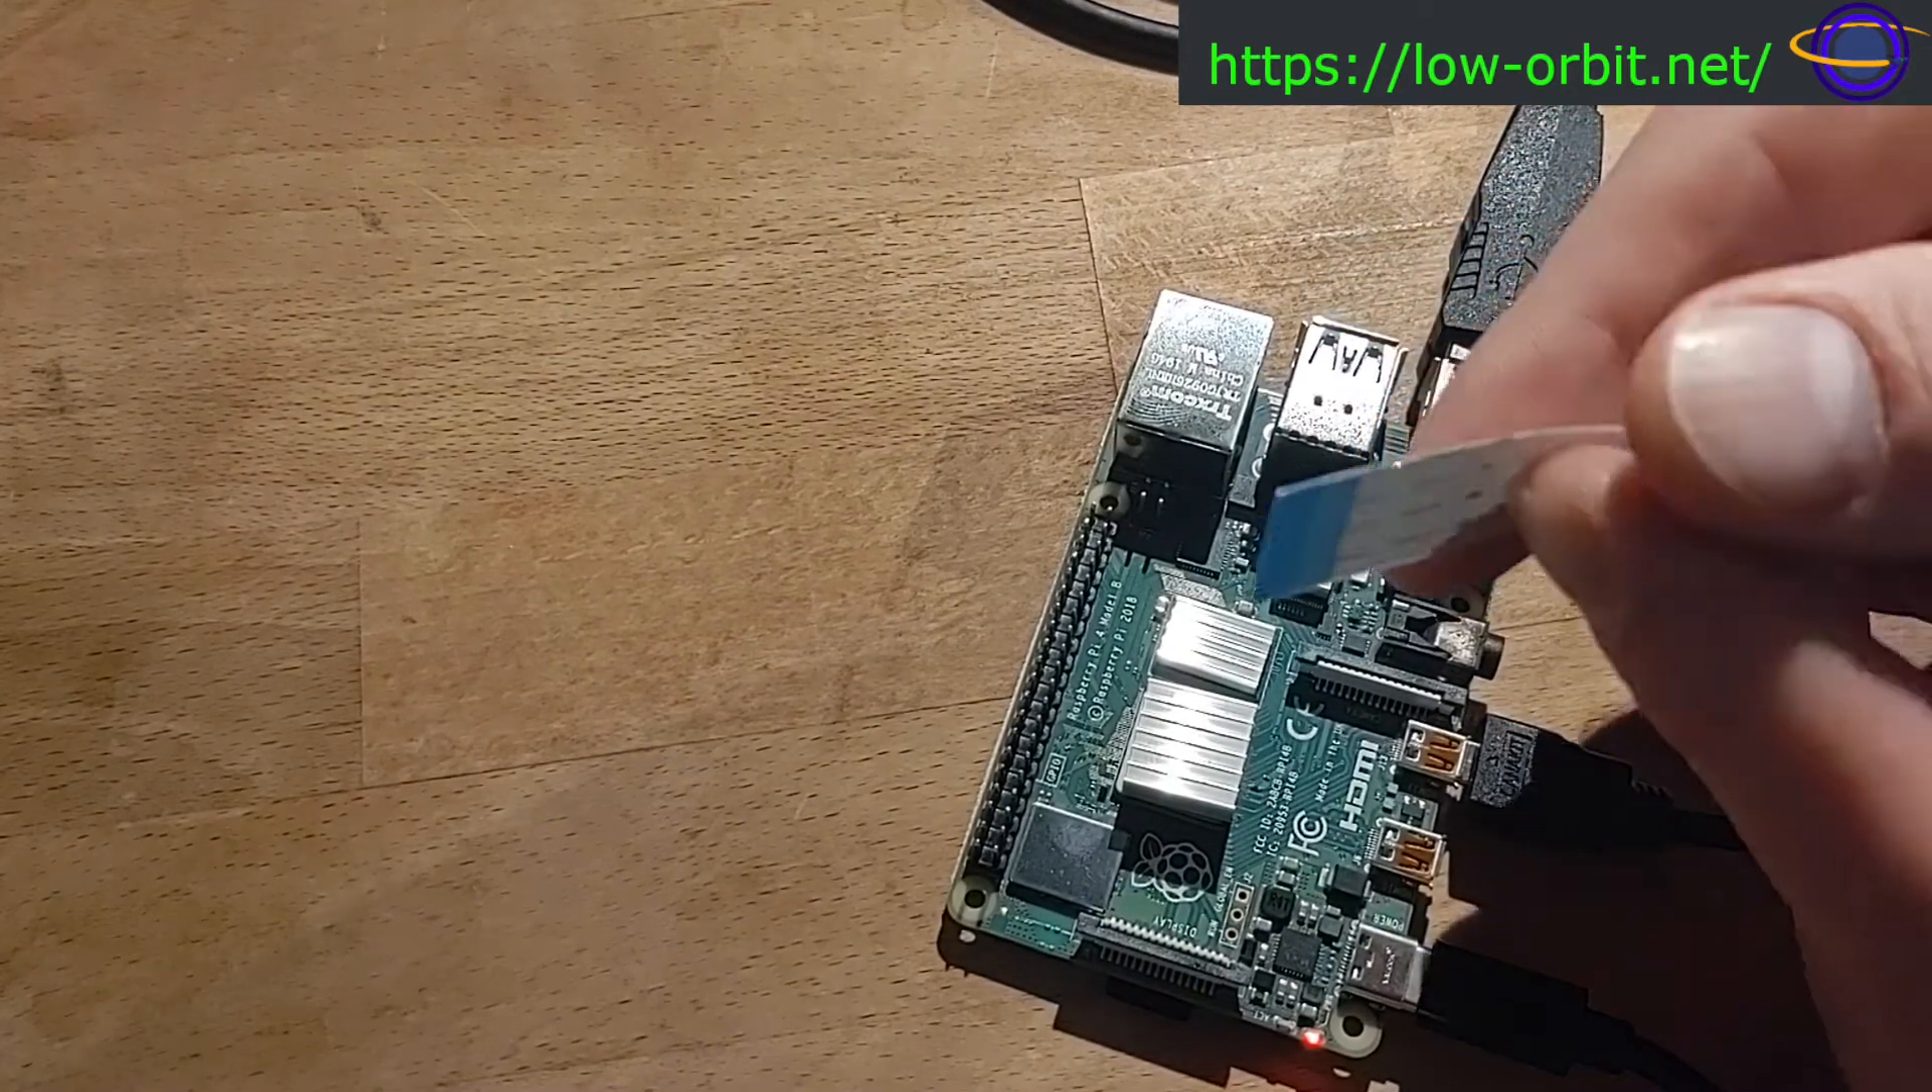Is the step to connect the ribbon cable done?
No.